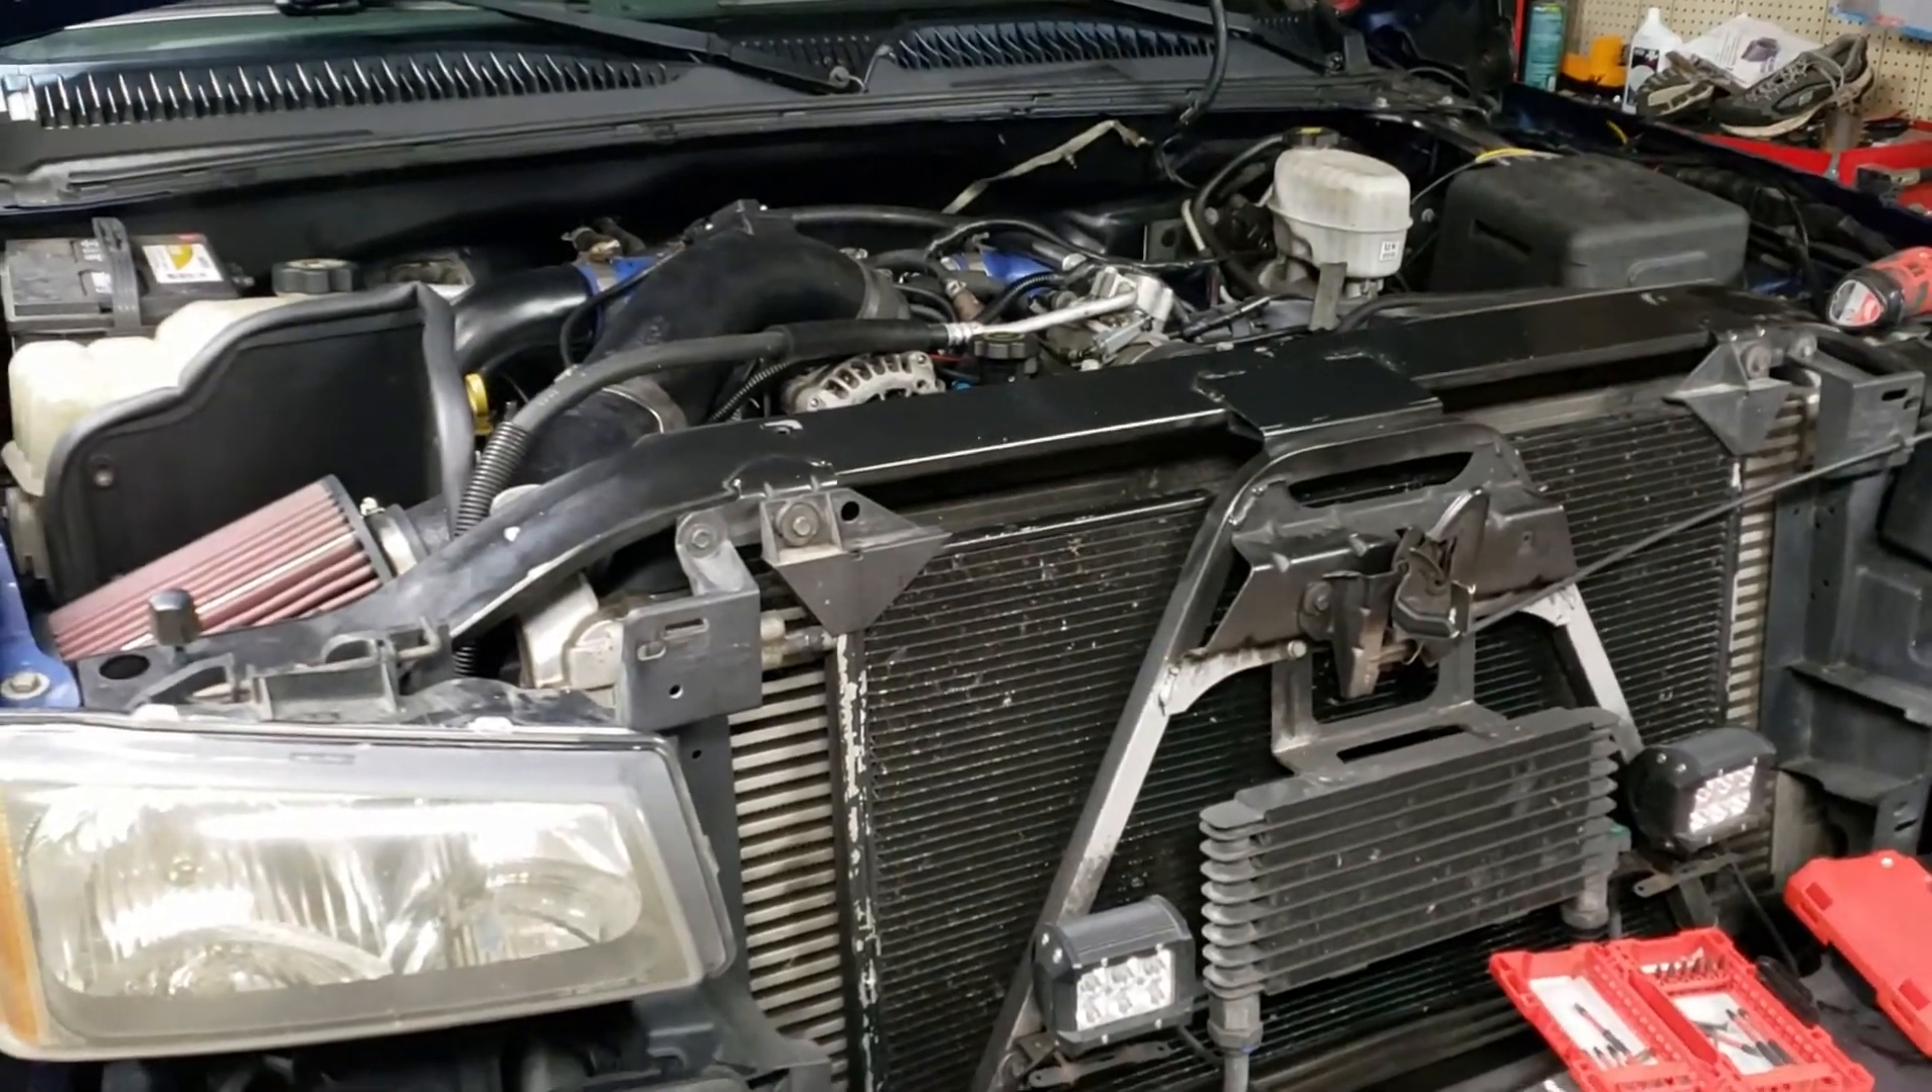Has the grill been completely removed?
Yes.